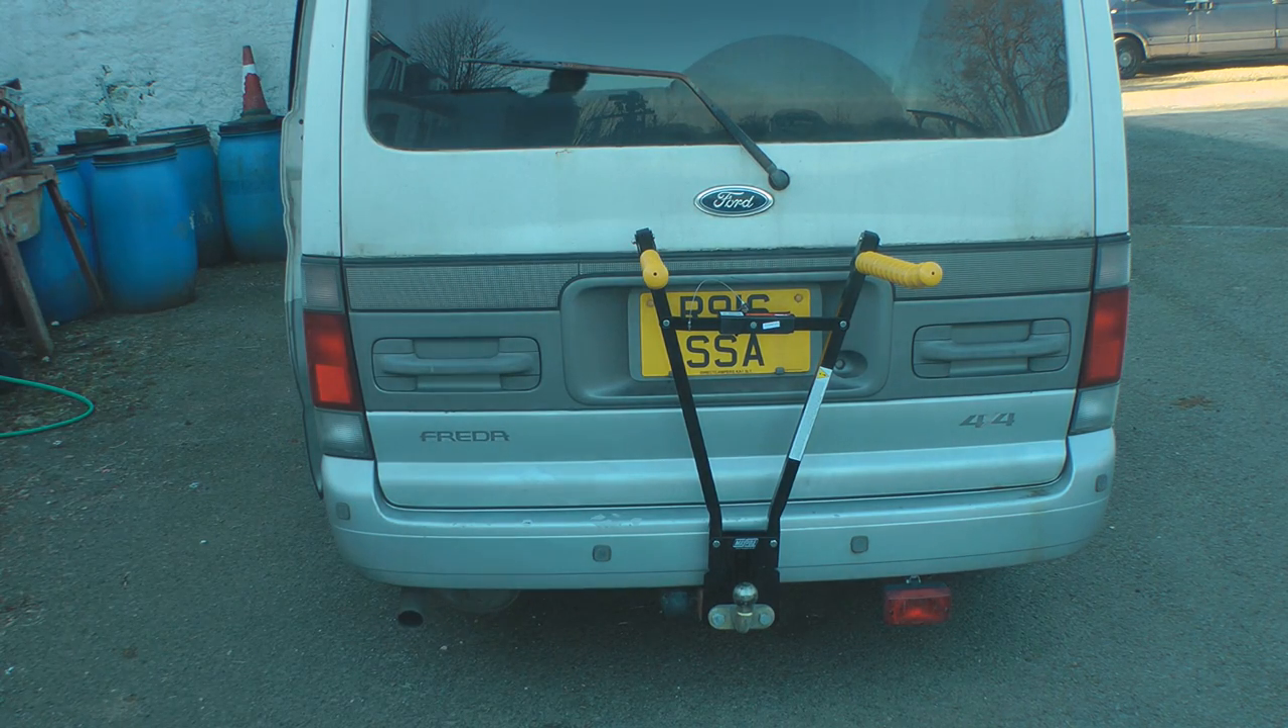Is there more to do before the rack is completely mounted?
No.